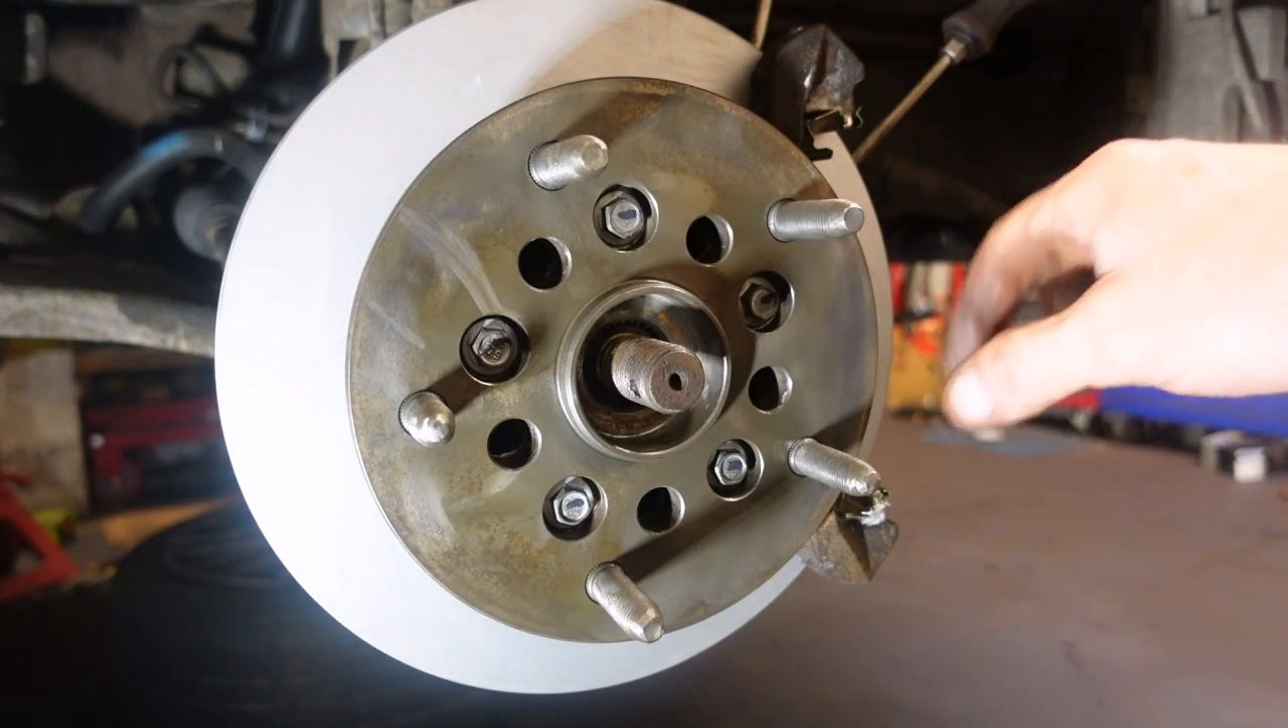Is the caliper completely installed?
No.